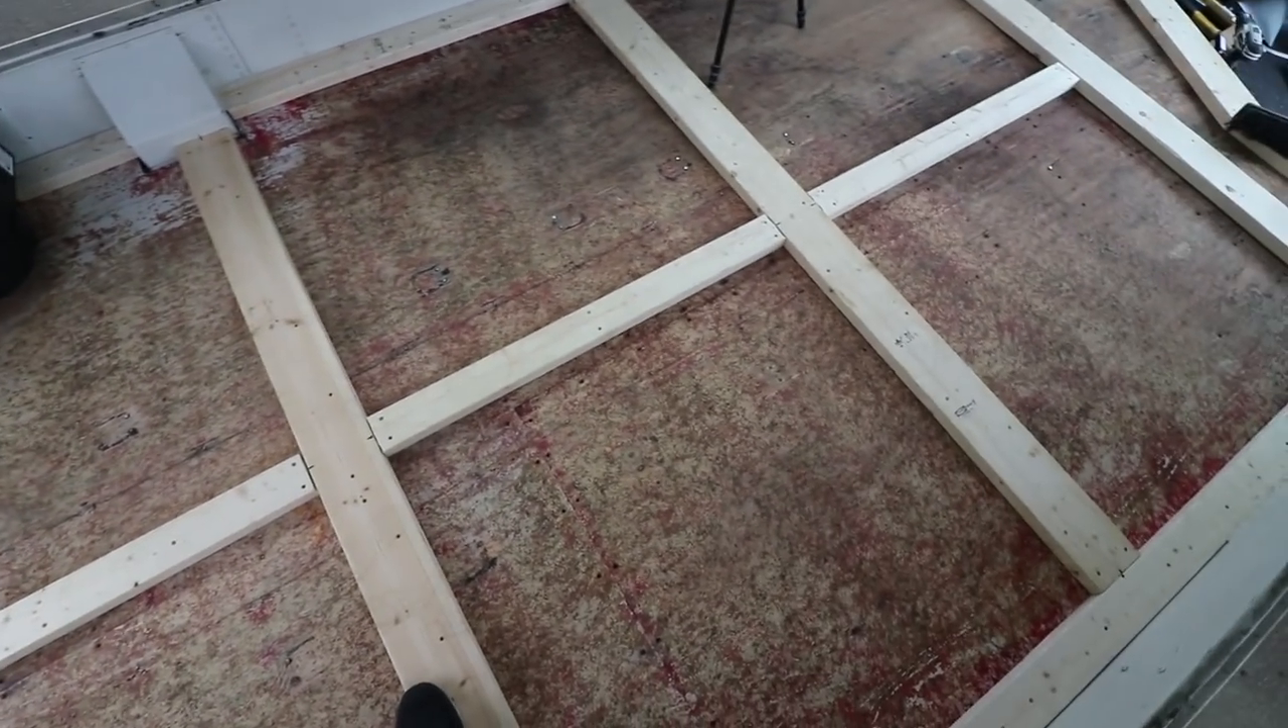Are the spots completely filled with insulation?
No.